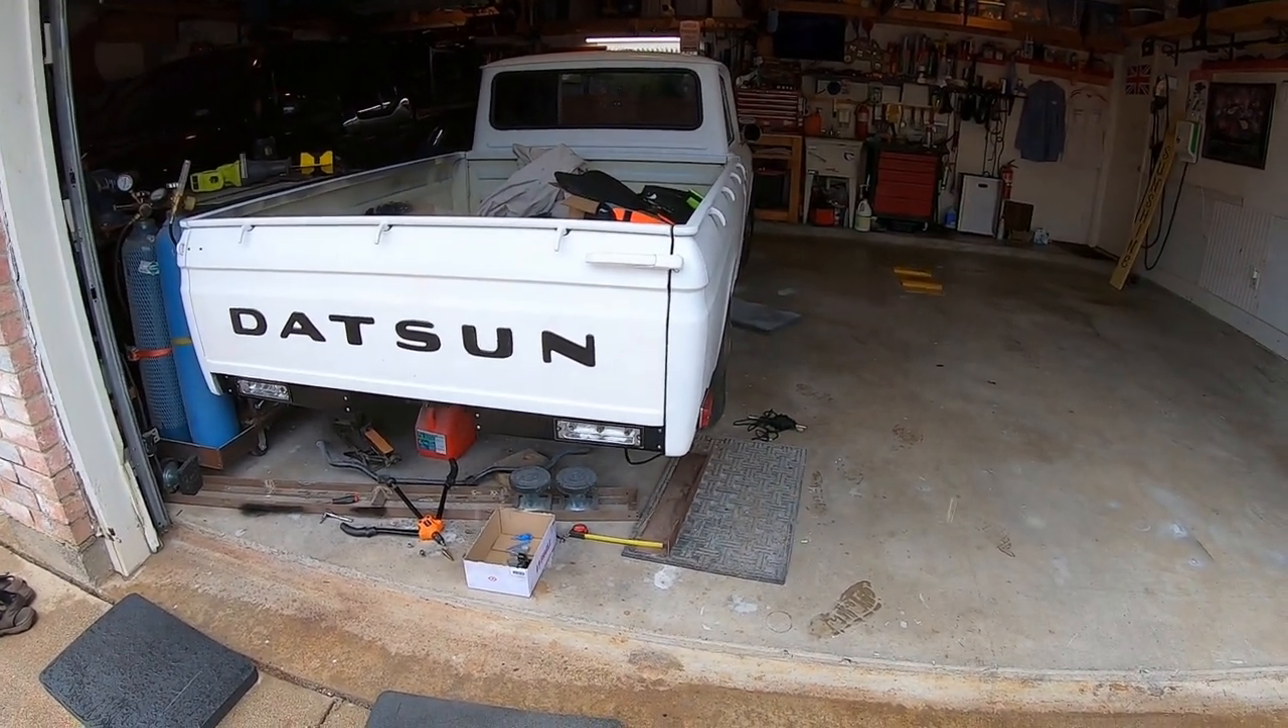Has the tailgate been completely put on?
Yes.